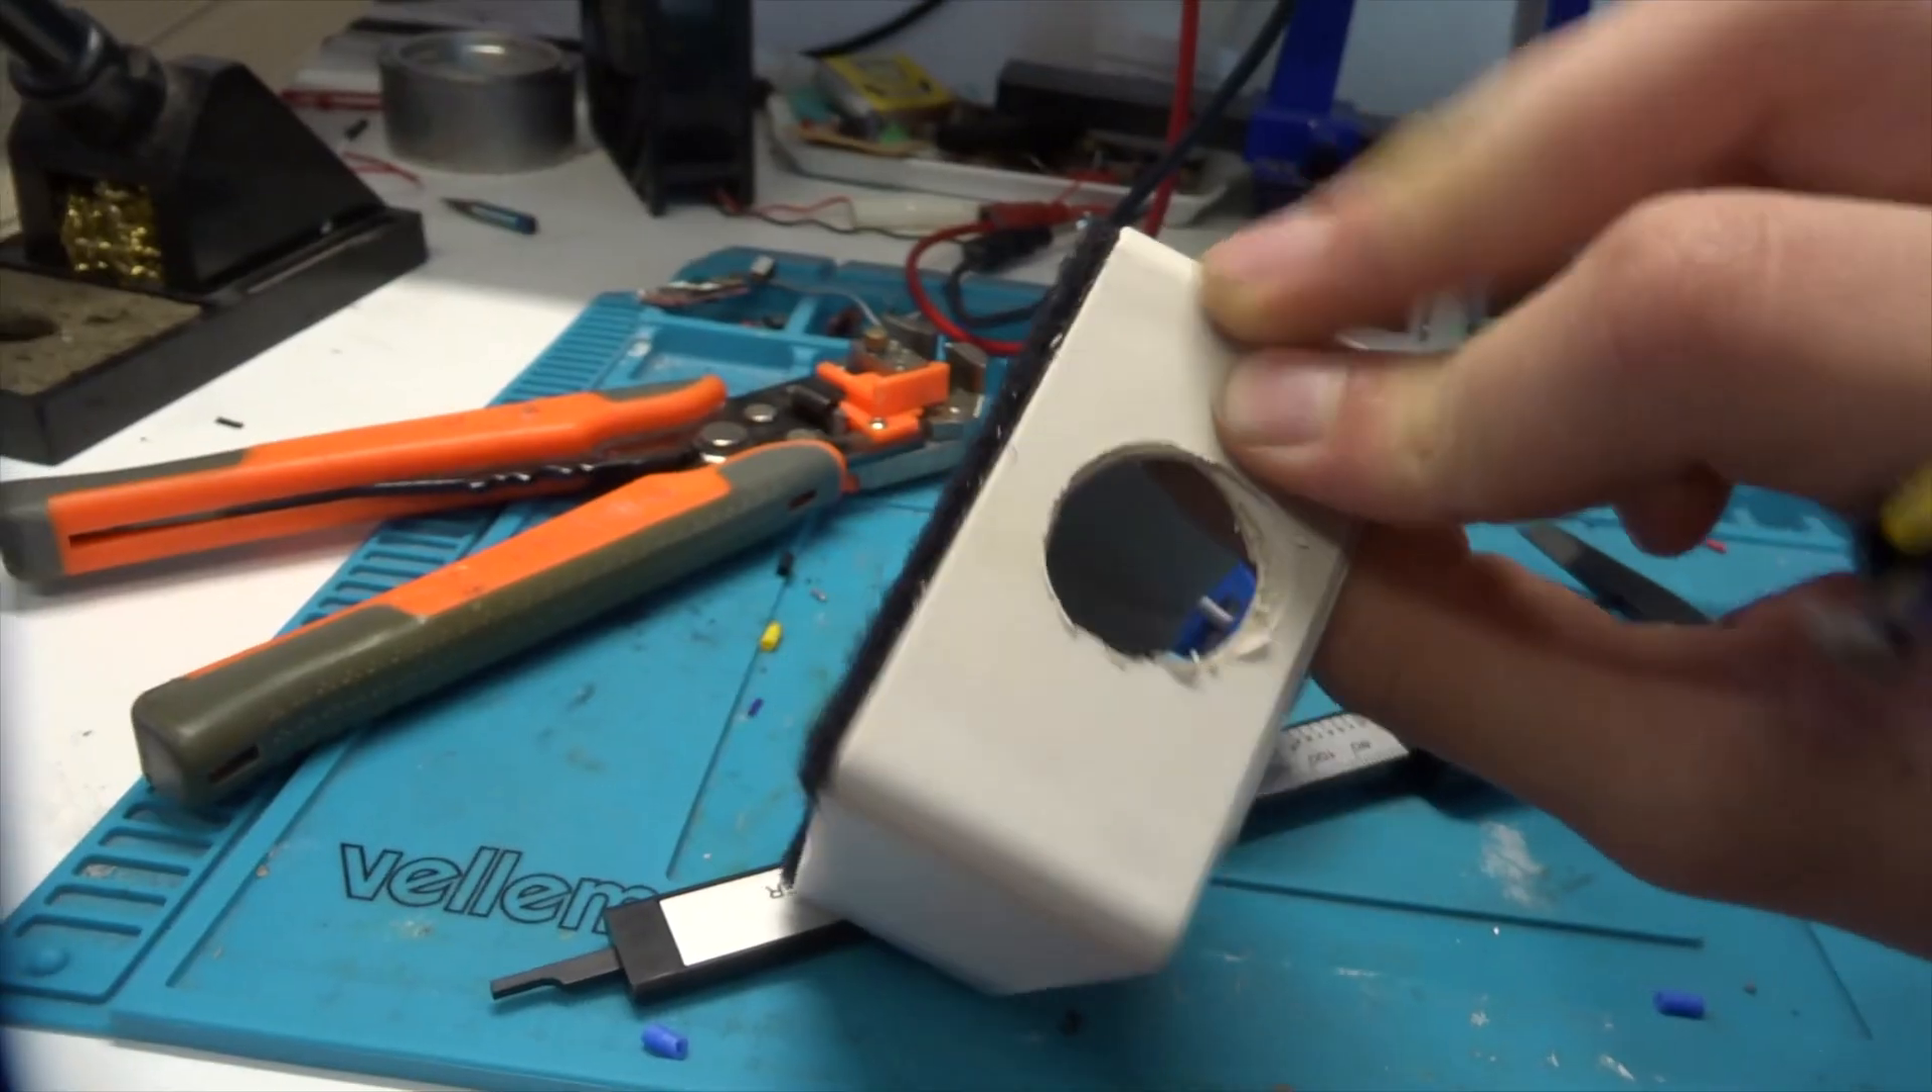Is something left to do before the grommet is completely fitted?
Yes.